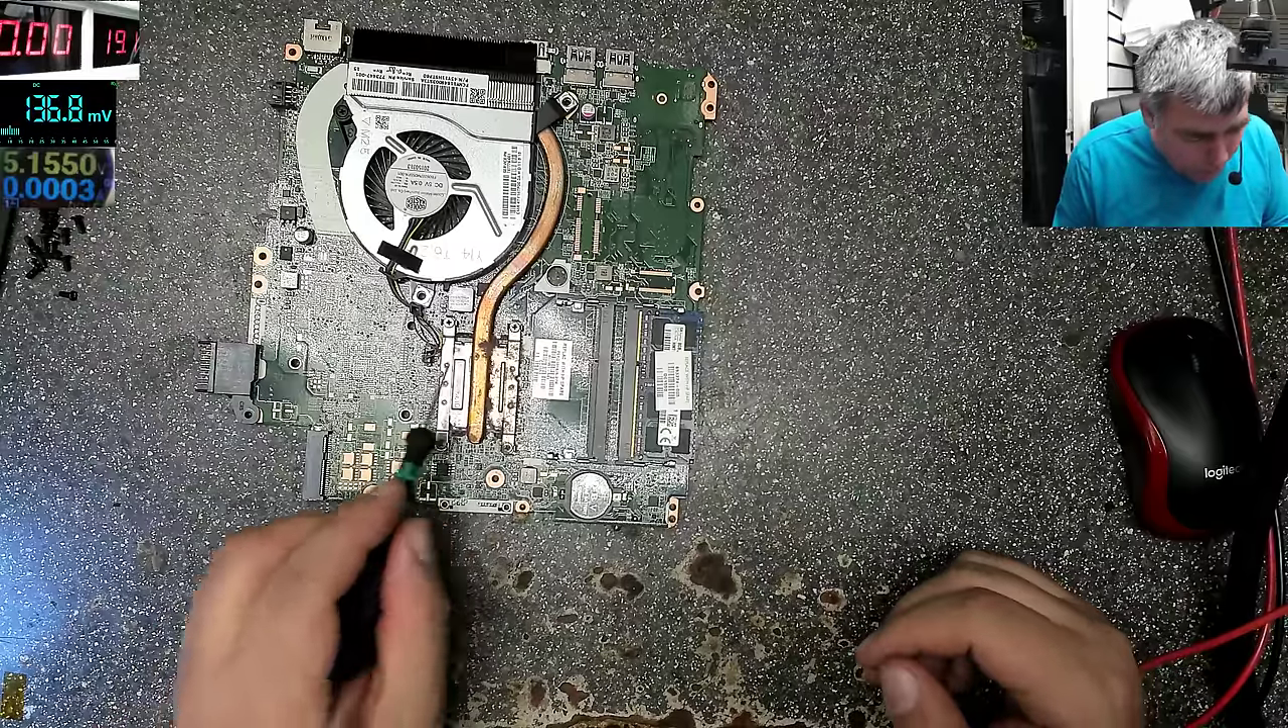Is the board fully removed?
Yes.